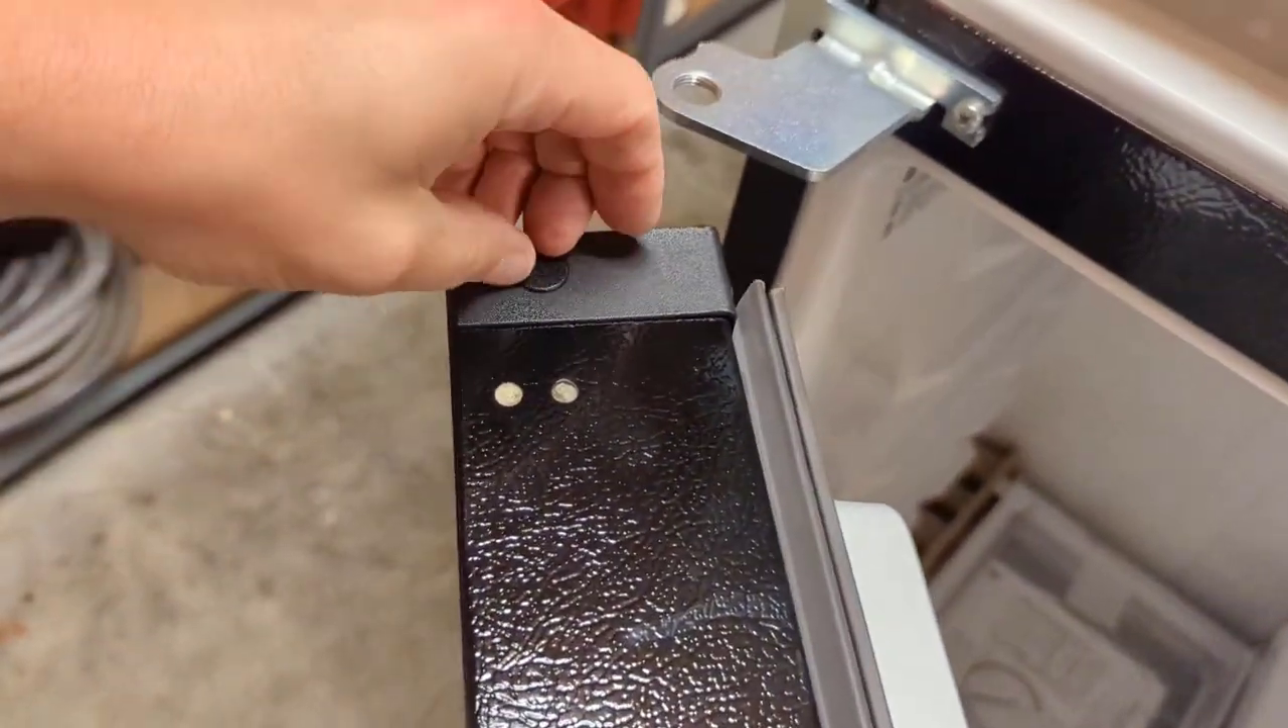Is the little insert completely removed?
No.